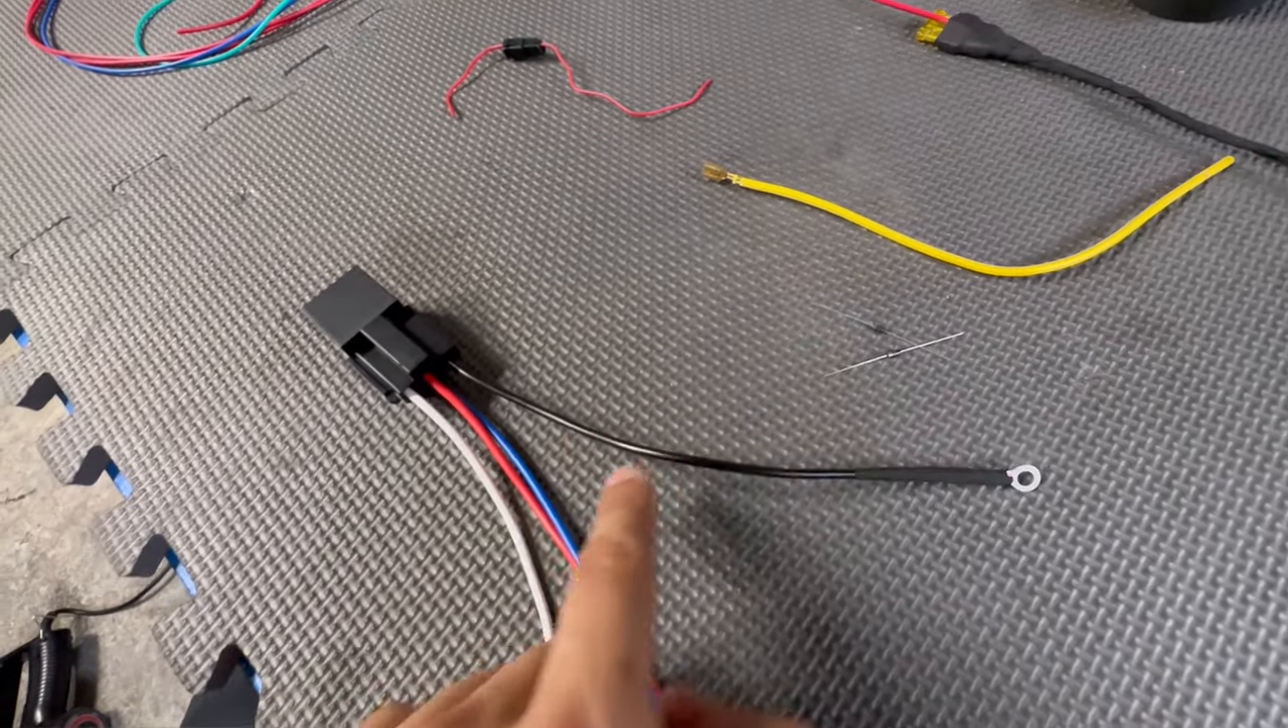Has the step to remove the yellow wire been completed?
Yes.